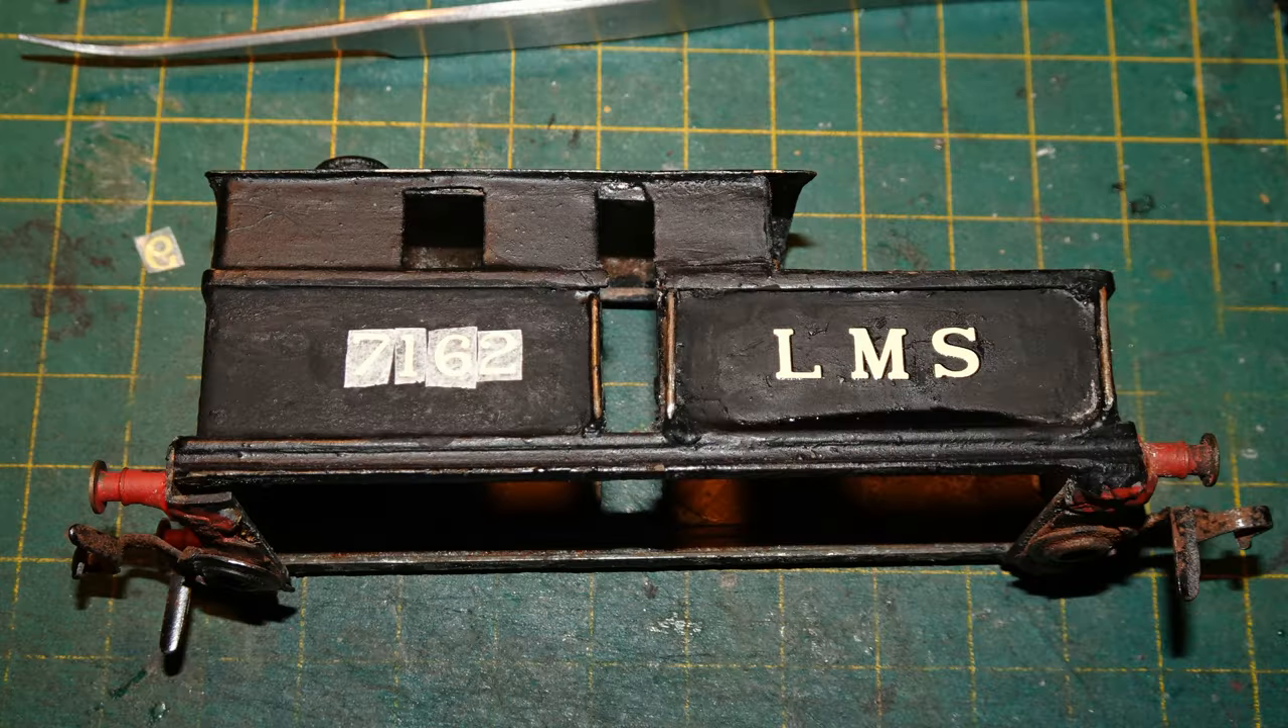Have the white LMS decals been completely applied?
Yes.